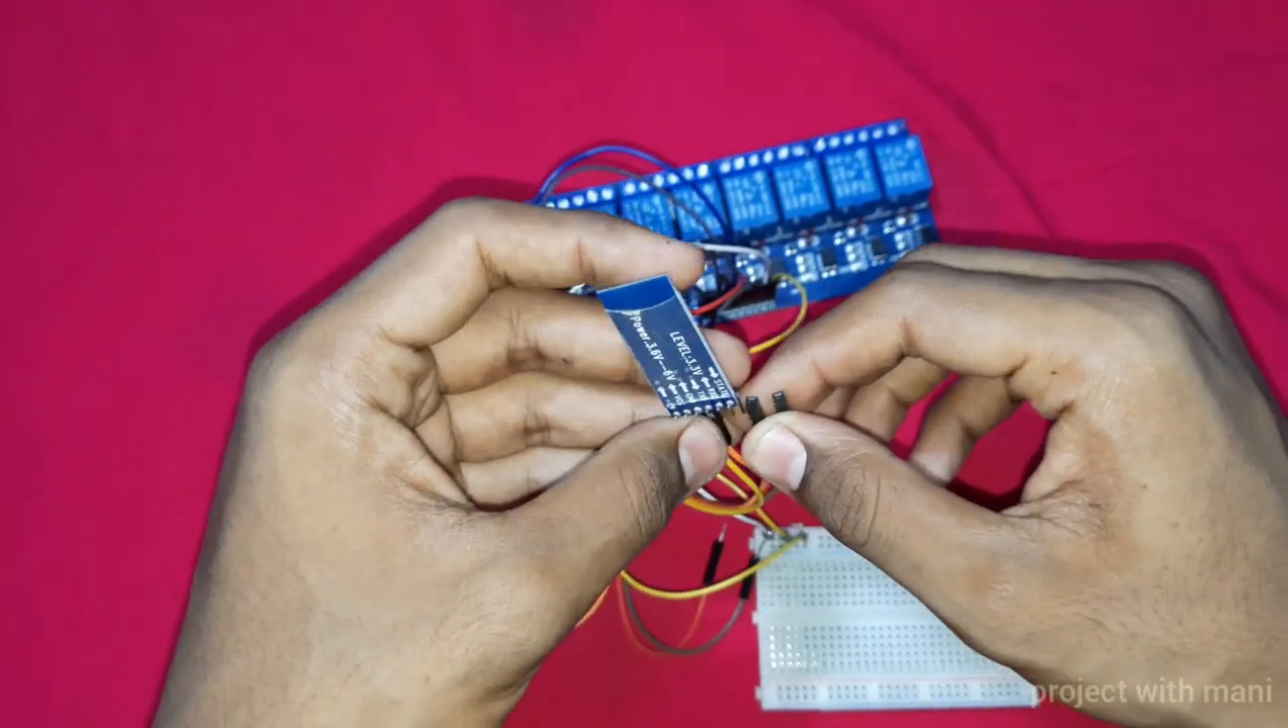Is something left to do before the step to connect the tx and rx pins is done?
Yes.